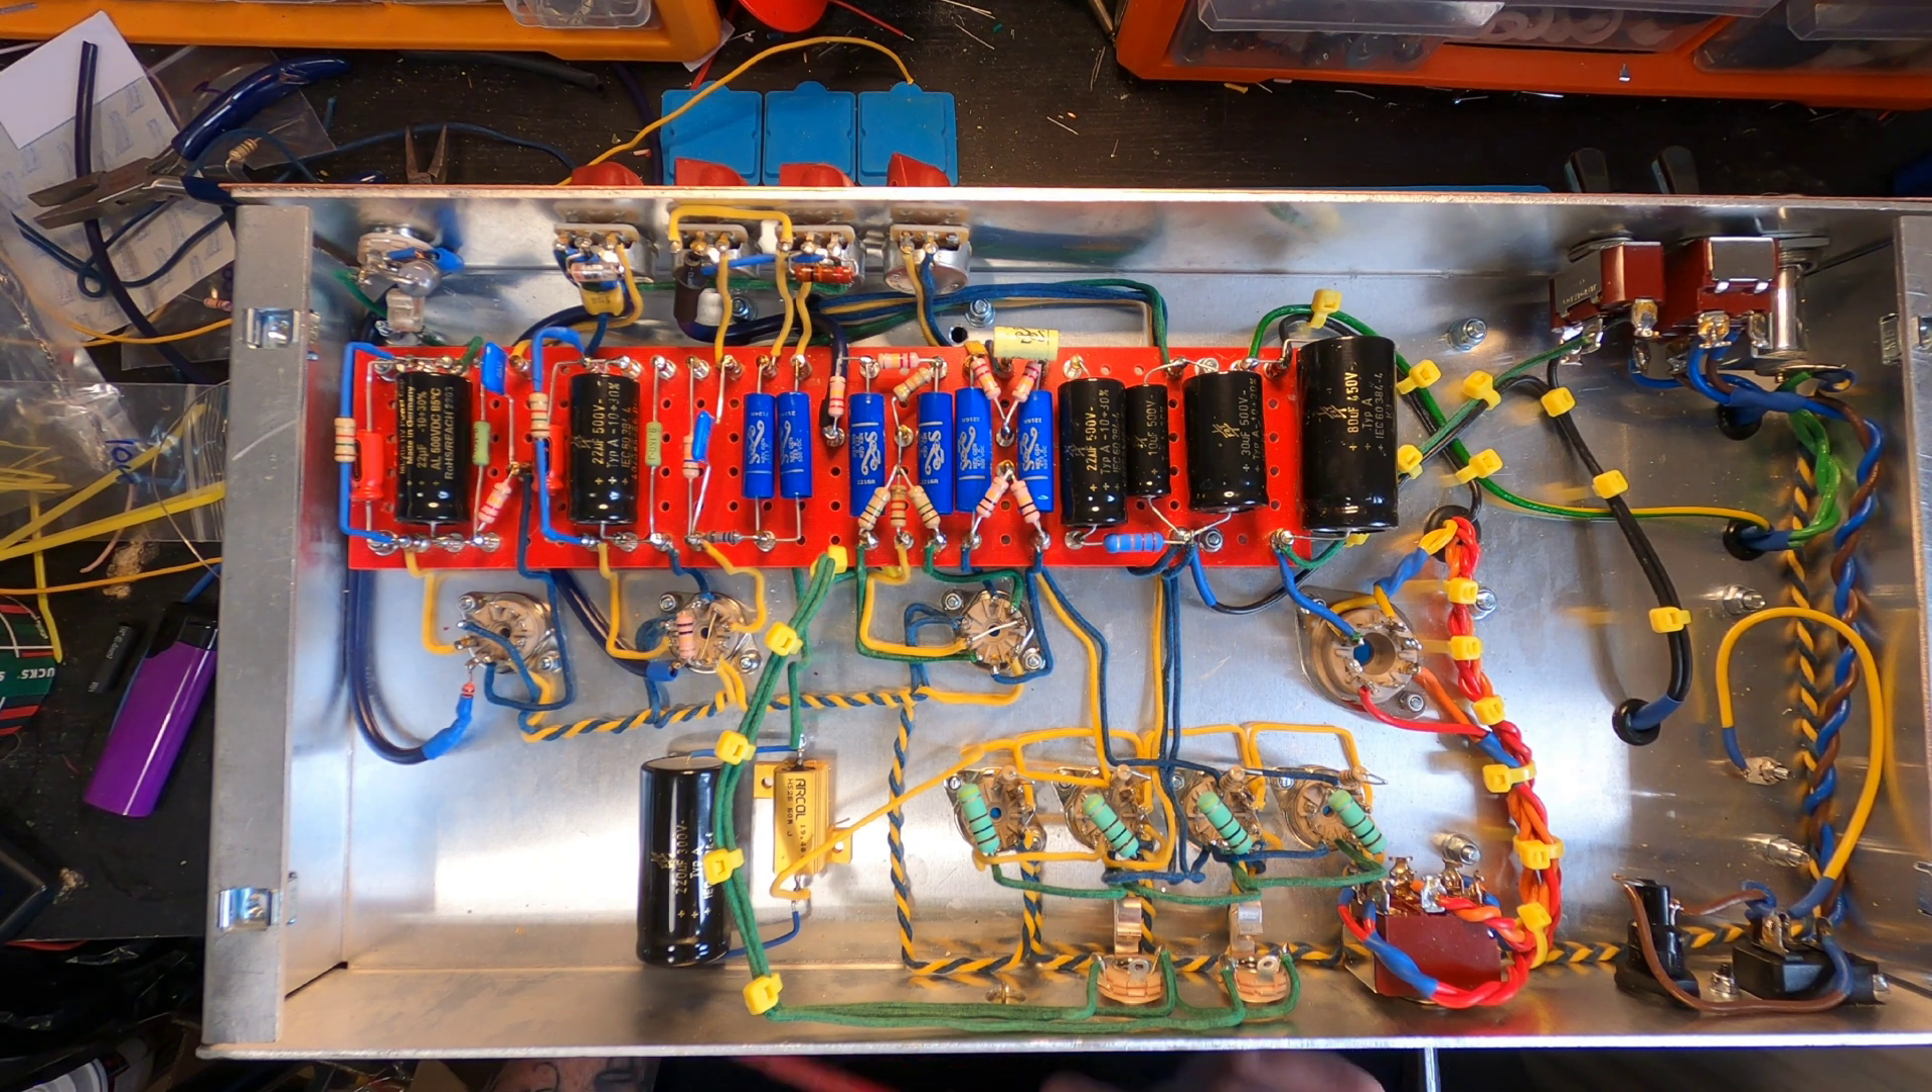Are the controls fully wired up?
Yes.